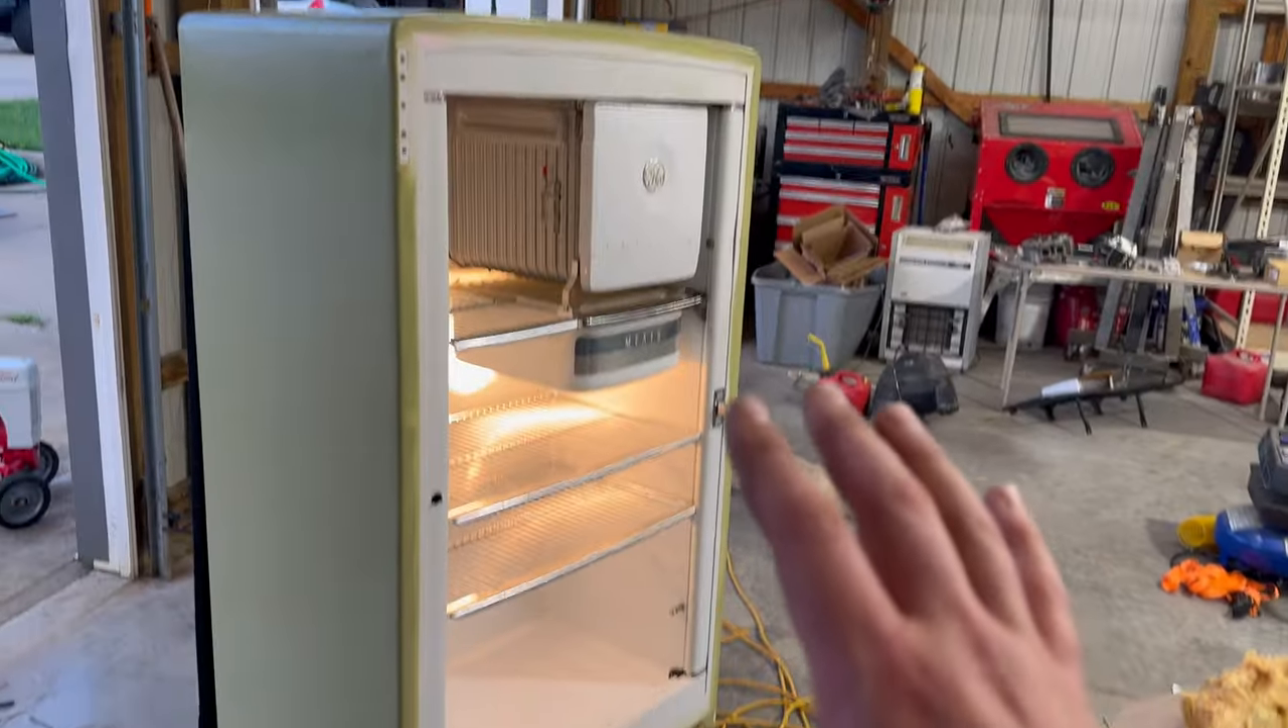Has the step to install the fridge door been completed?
No.